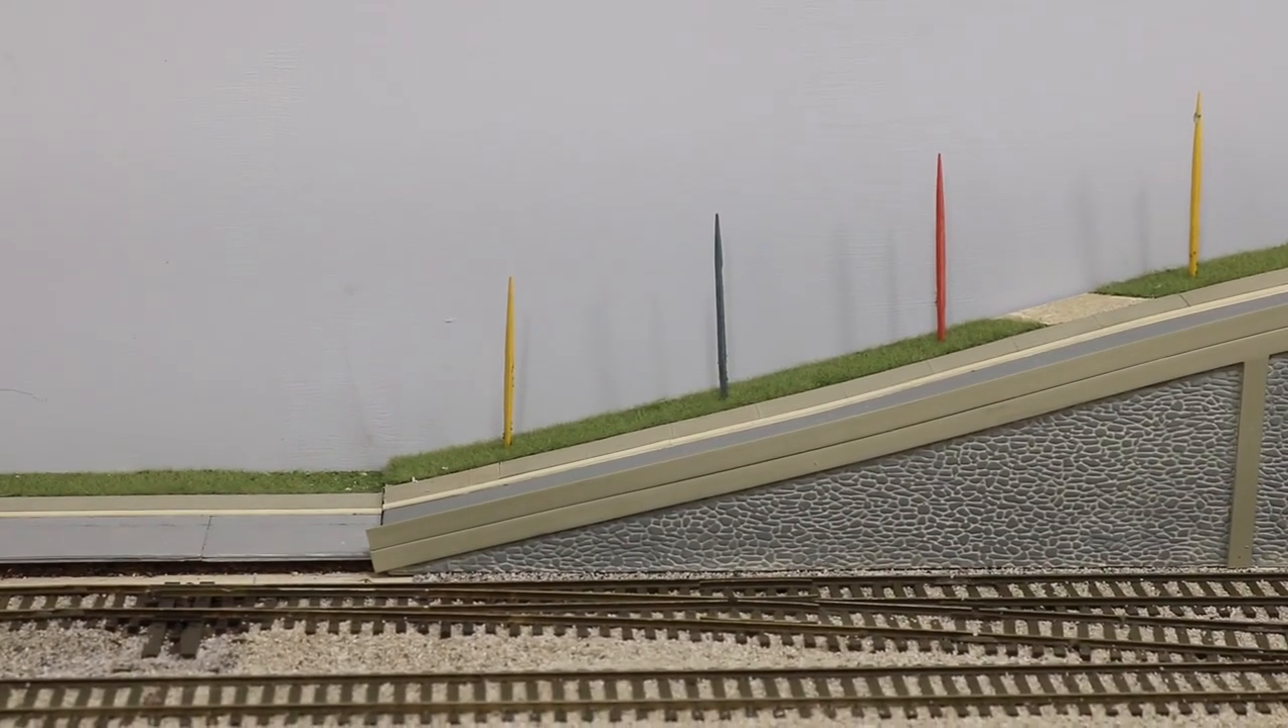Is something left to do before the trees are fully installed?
Yes.